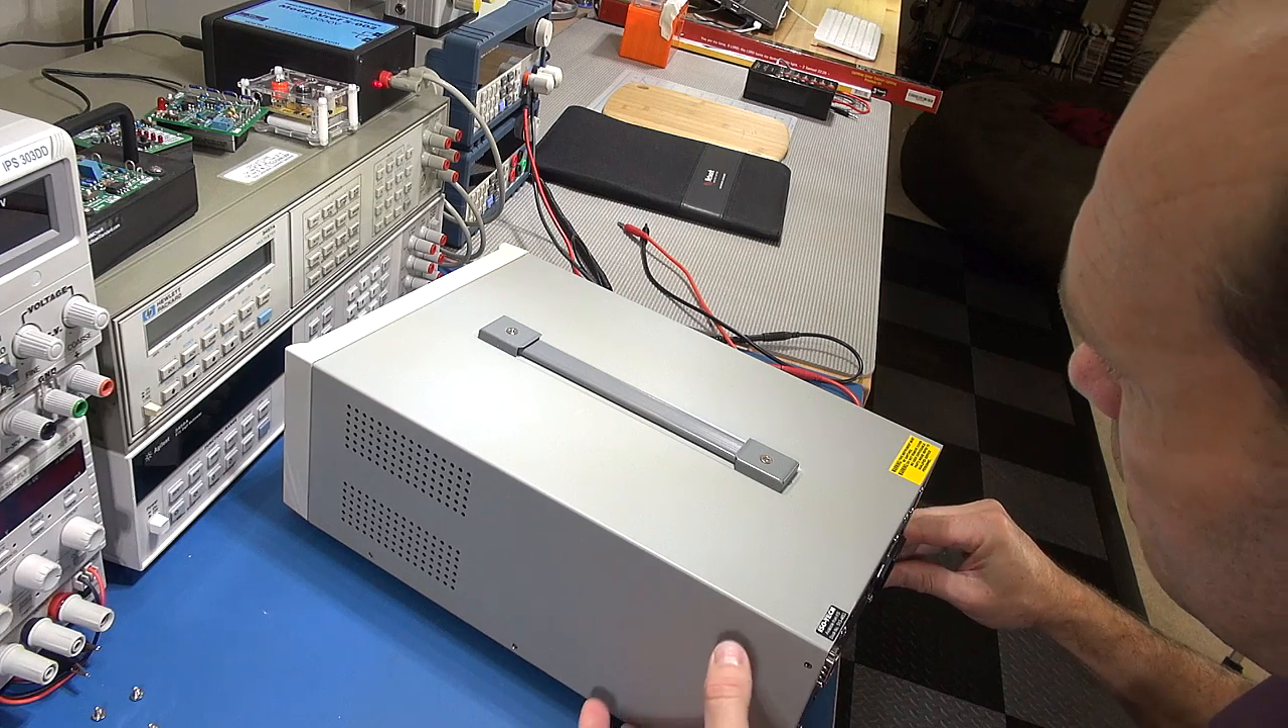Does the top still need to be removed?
Yes.